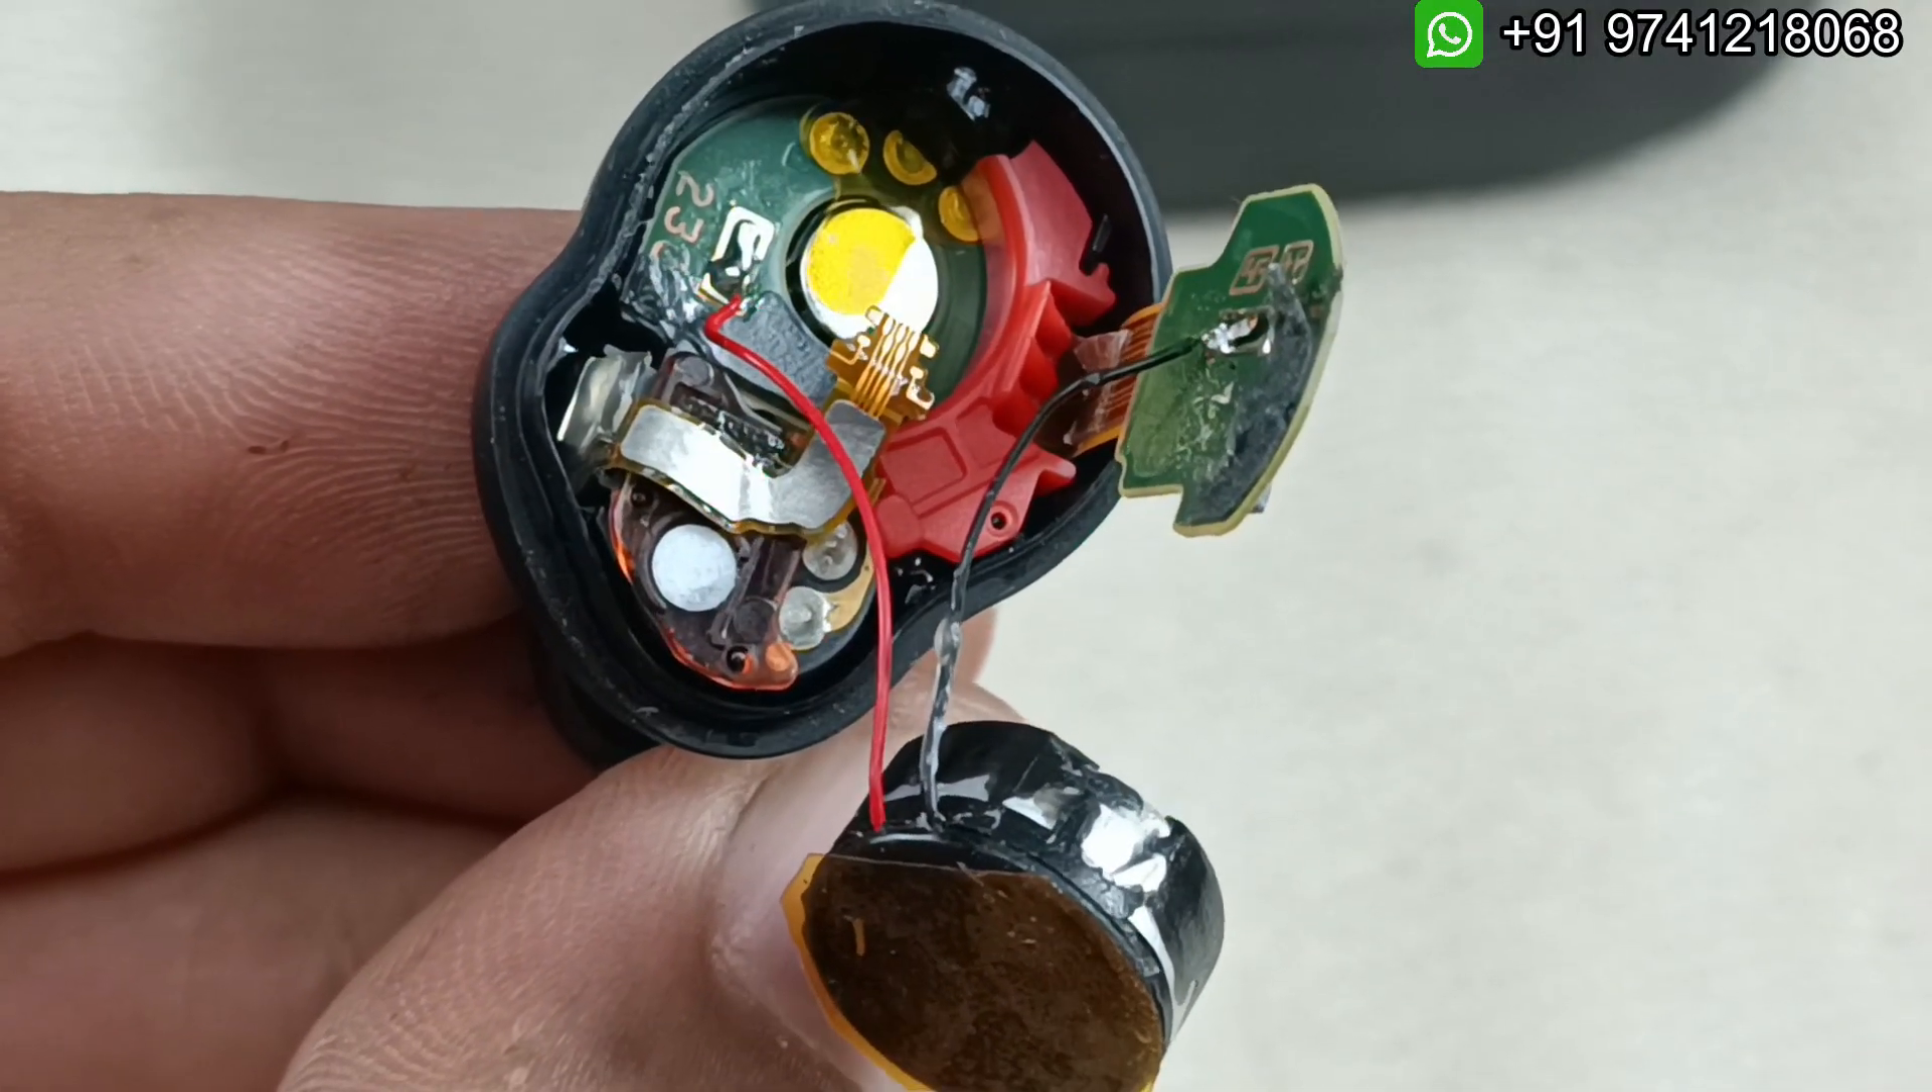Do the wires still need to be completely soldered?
No.